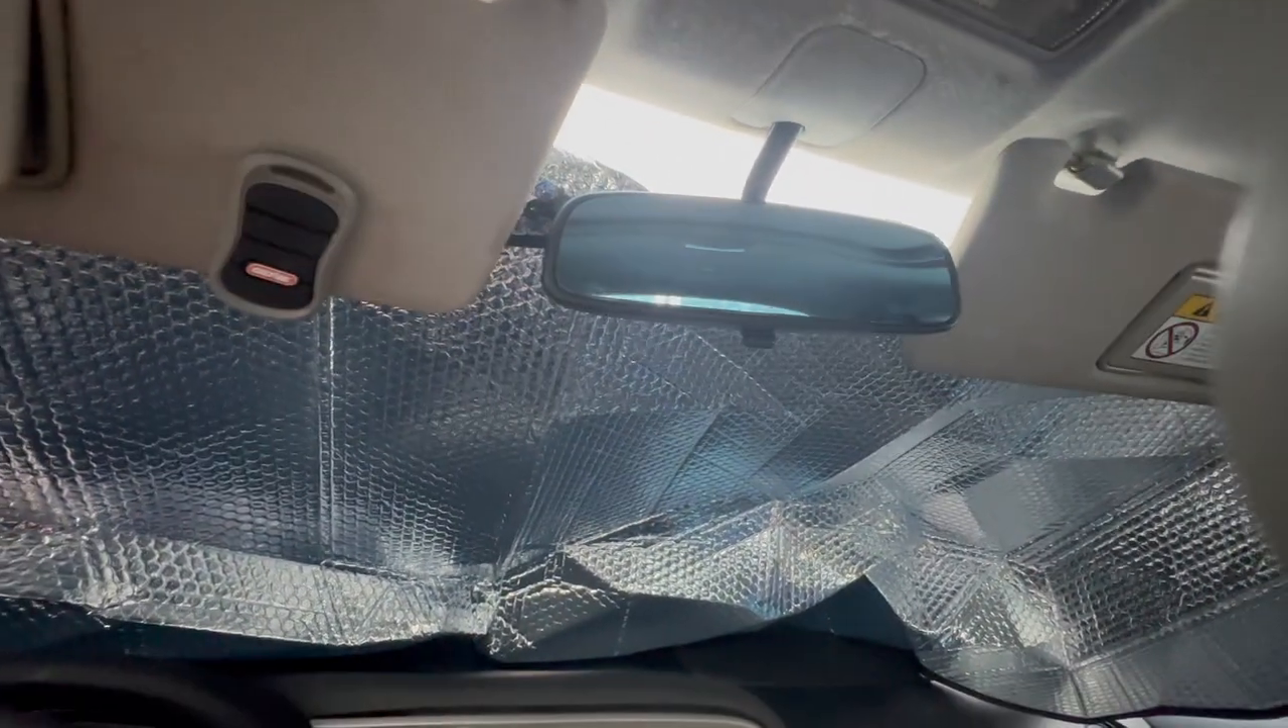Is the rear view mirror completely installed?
Yes.